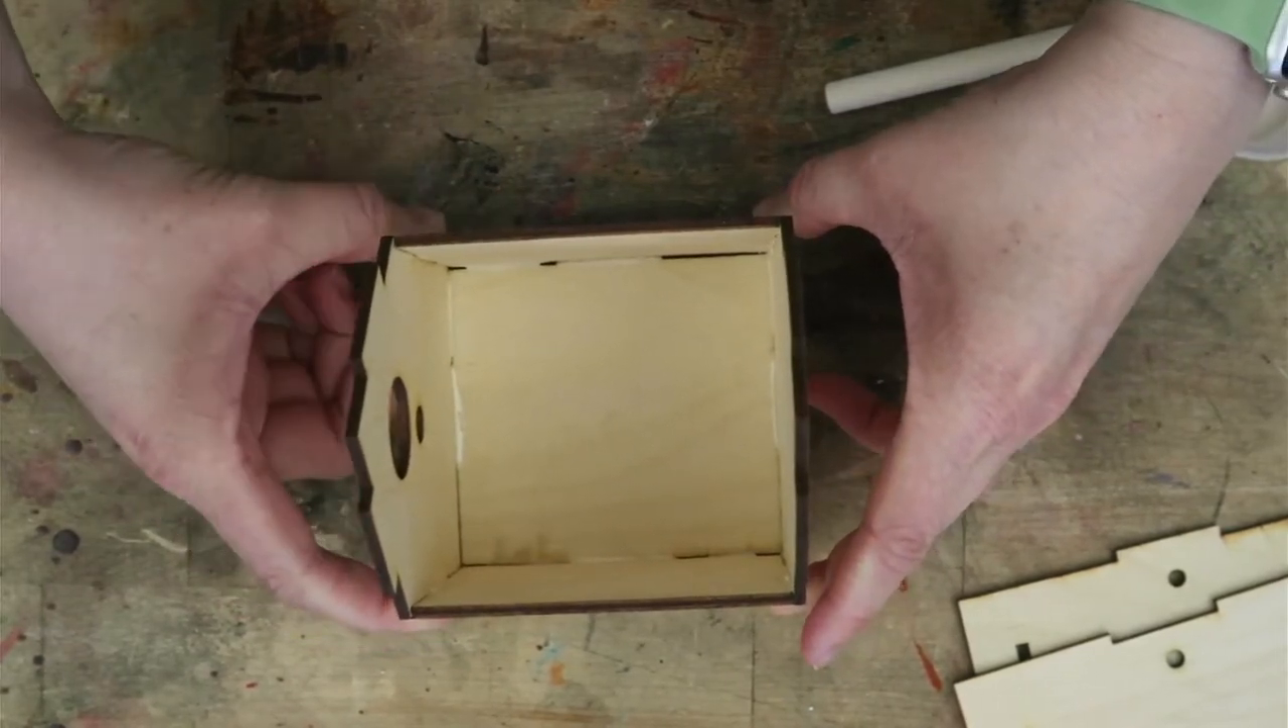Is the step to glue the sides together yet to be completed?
No.